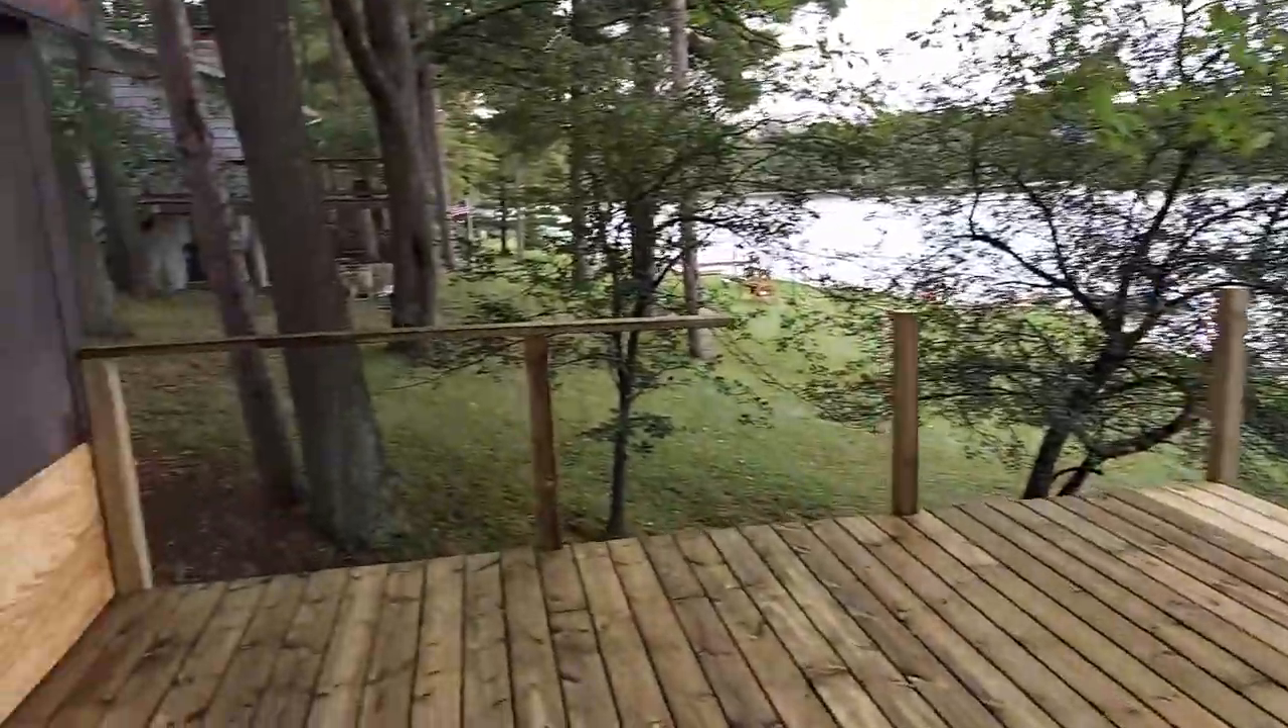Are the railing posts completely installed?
Yes.